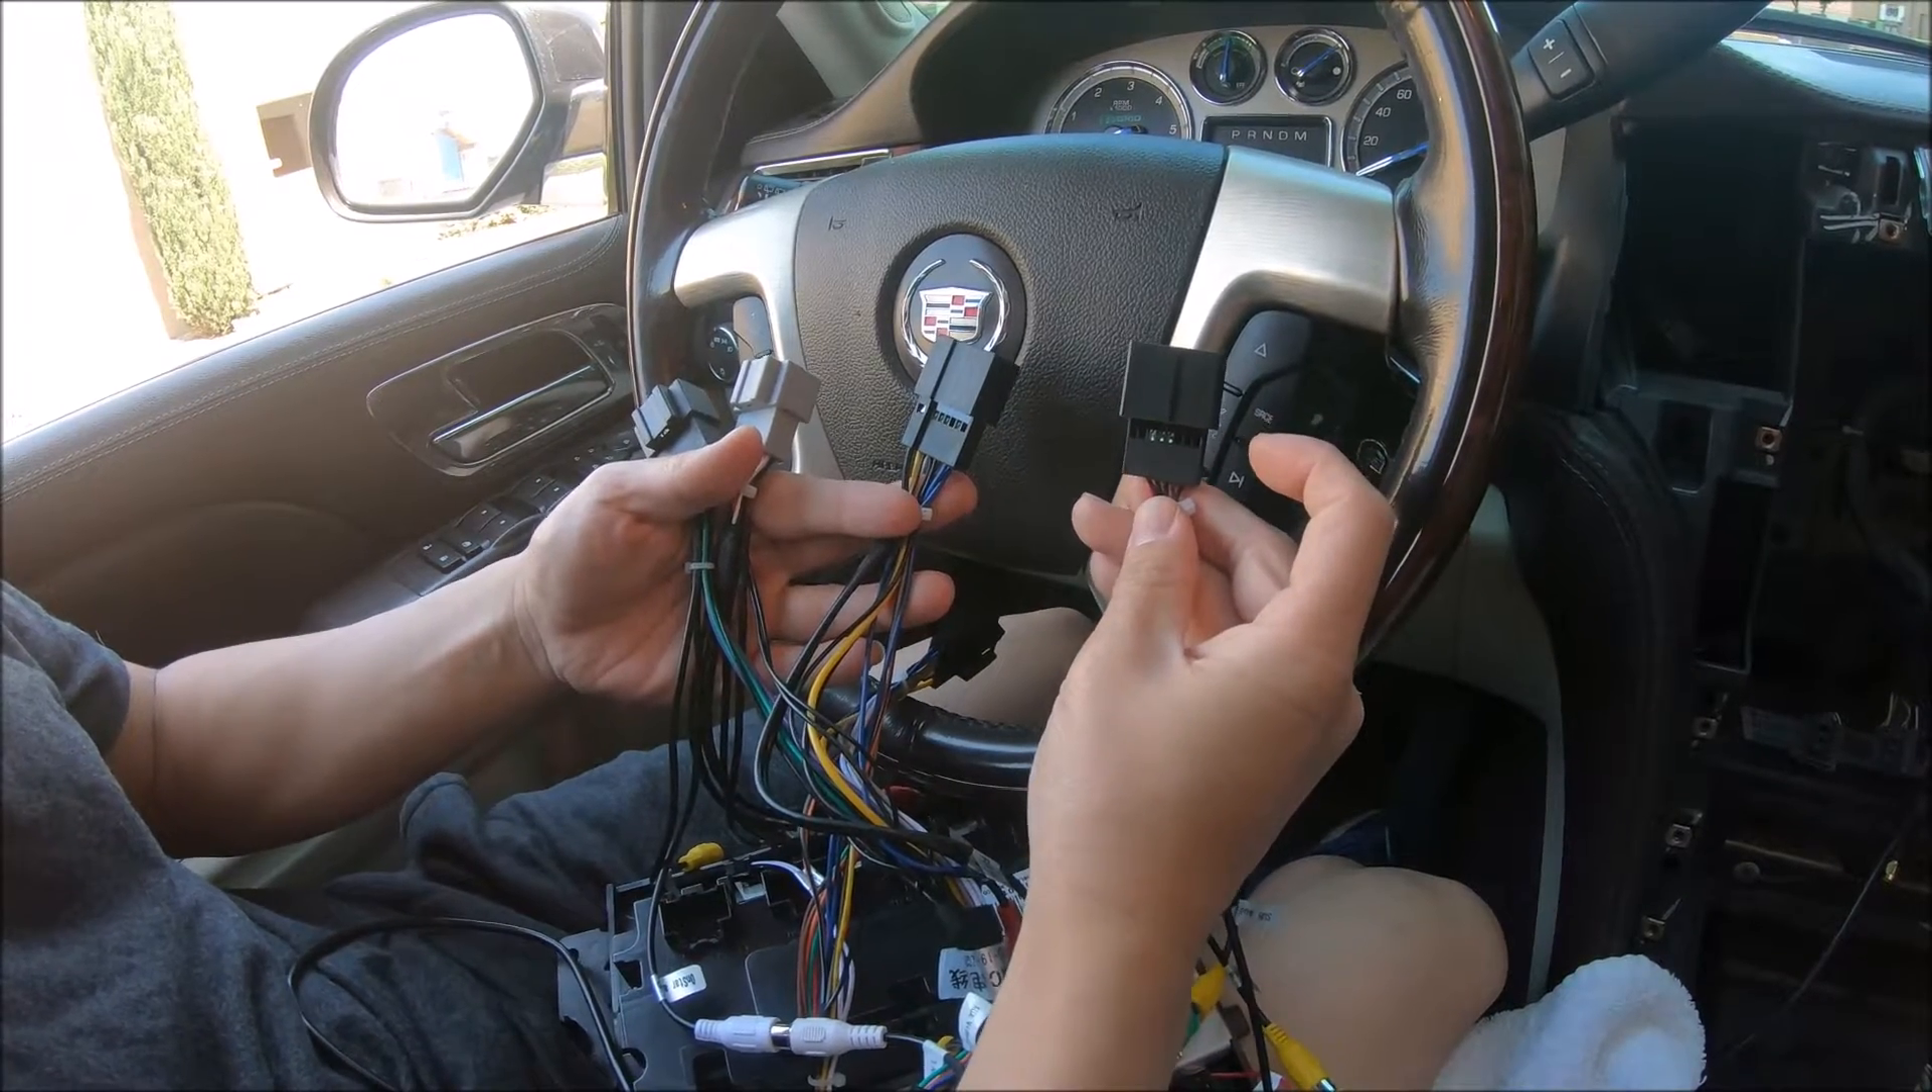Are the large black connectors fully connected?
No.